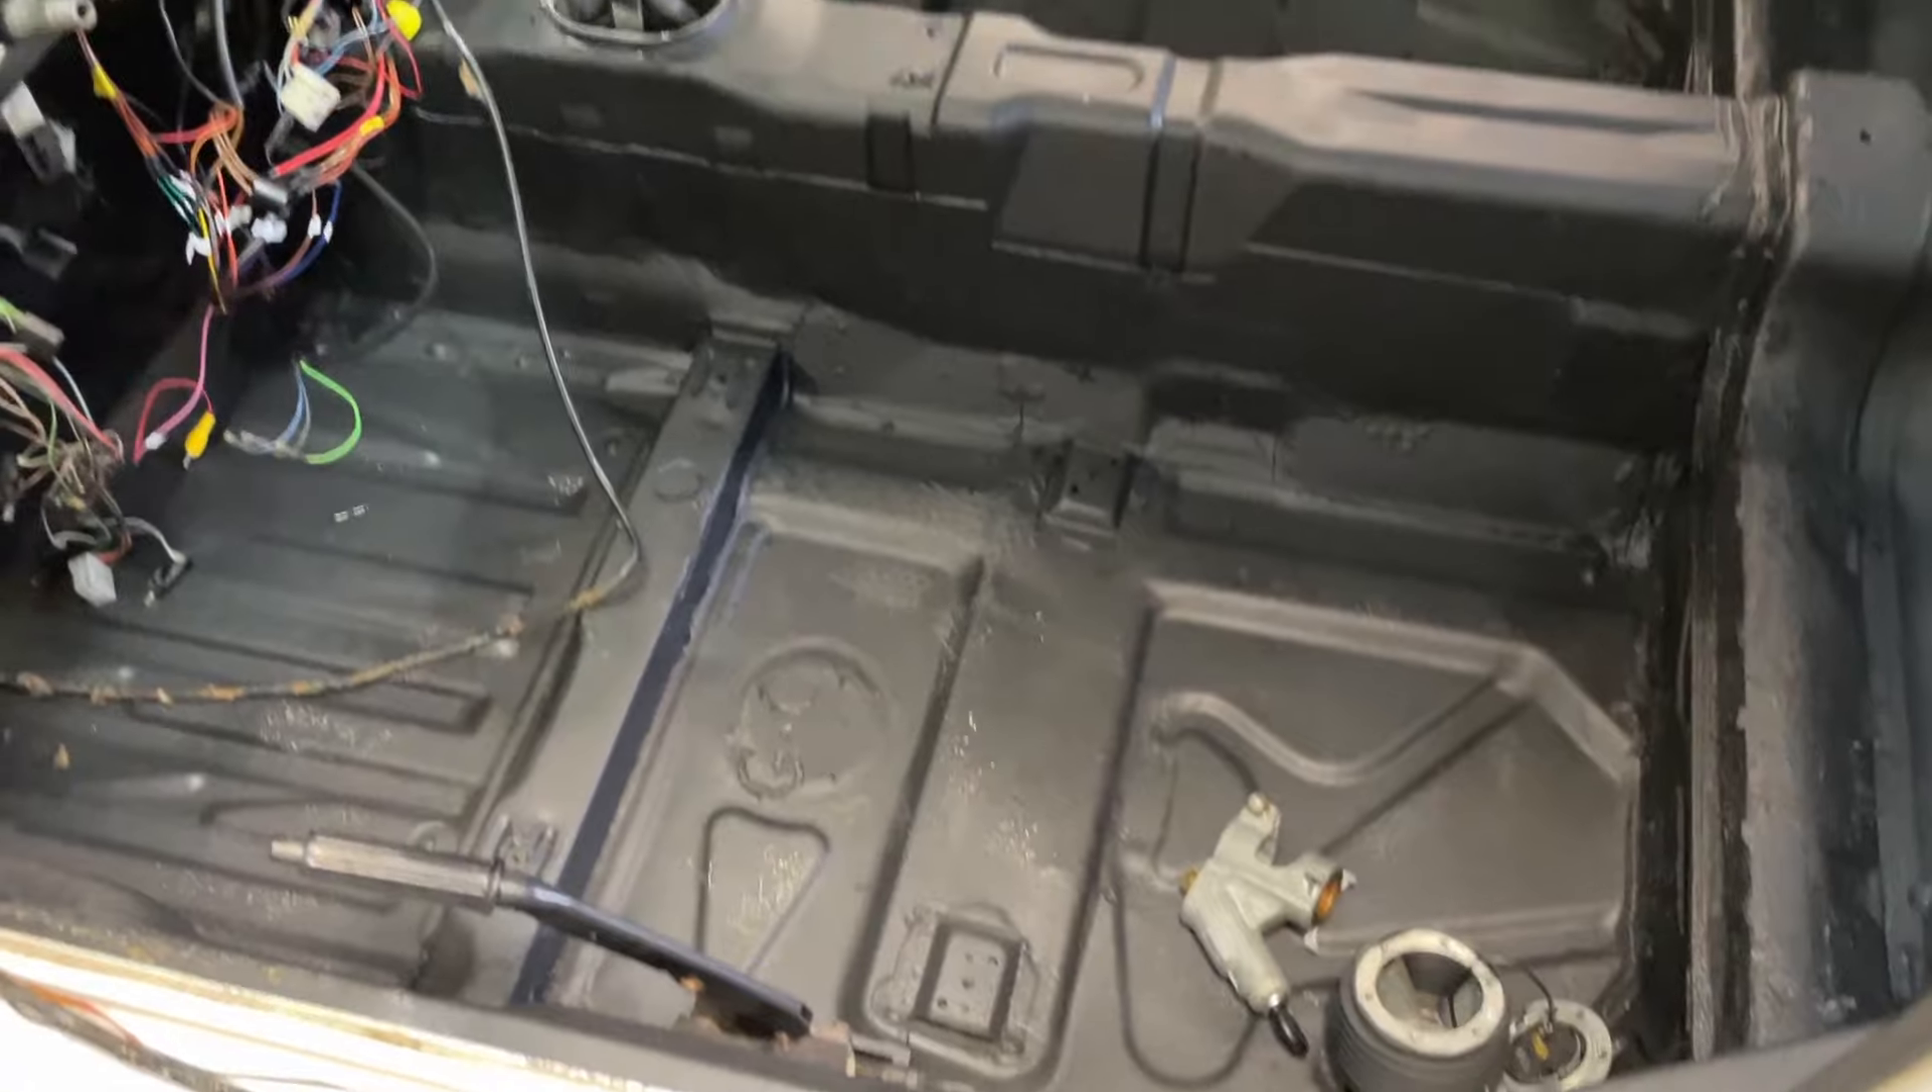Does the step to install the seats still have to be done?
Yes.